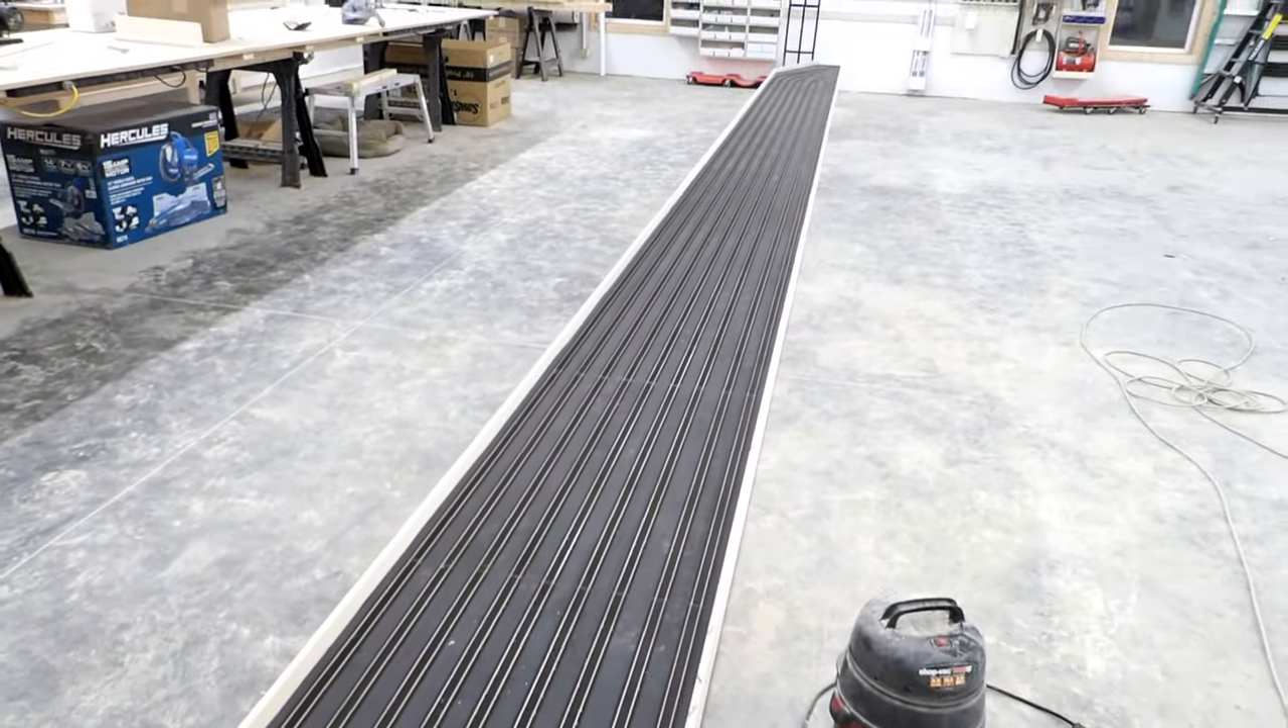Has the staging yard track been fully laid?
Yes.